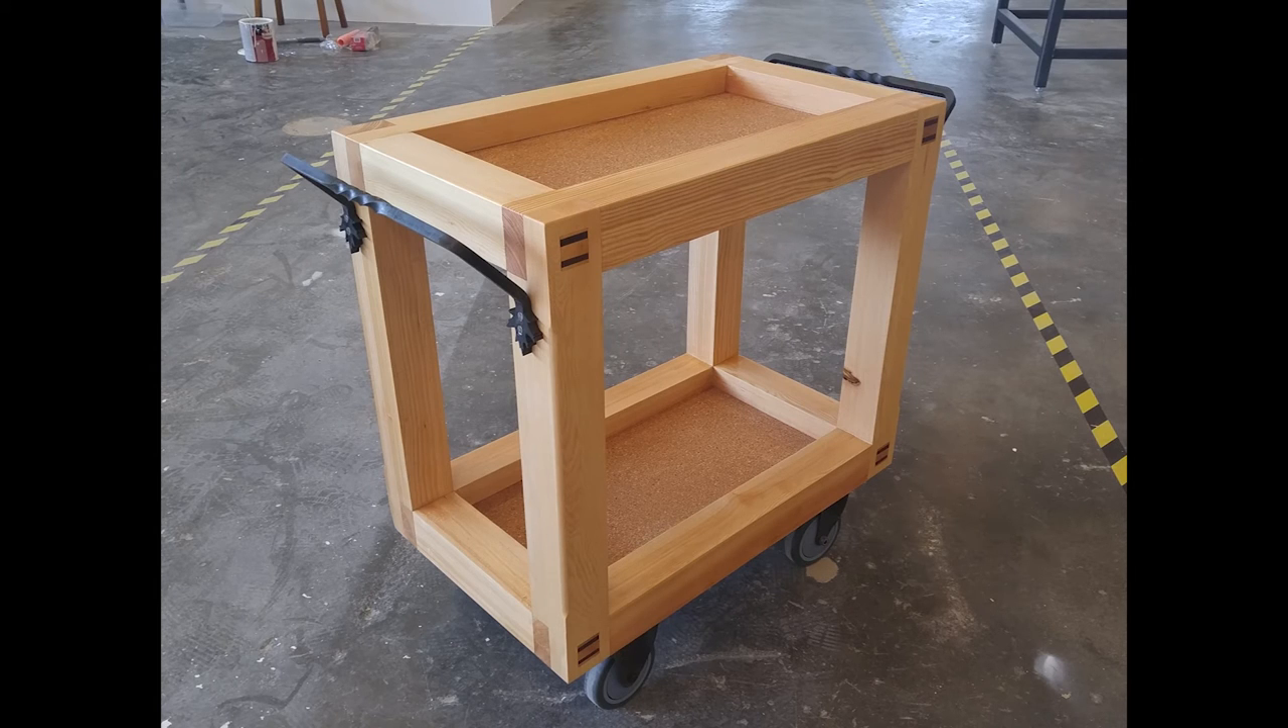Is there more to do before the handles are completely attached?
No.